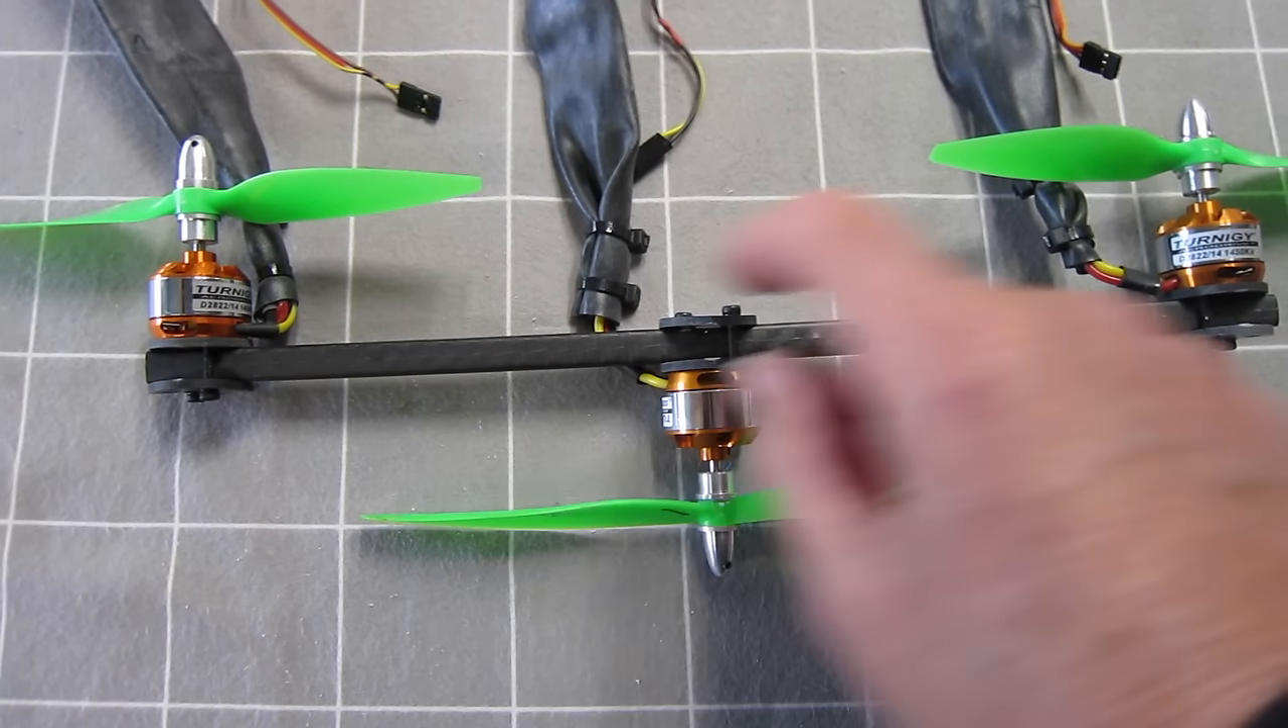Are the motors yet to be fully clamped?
No.